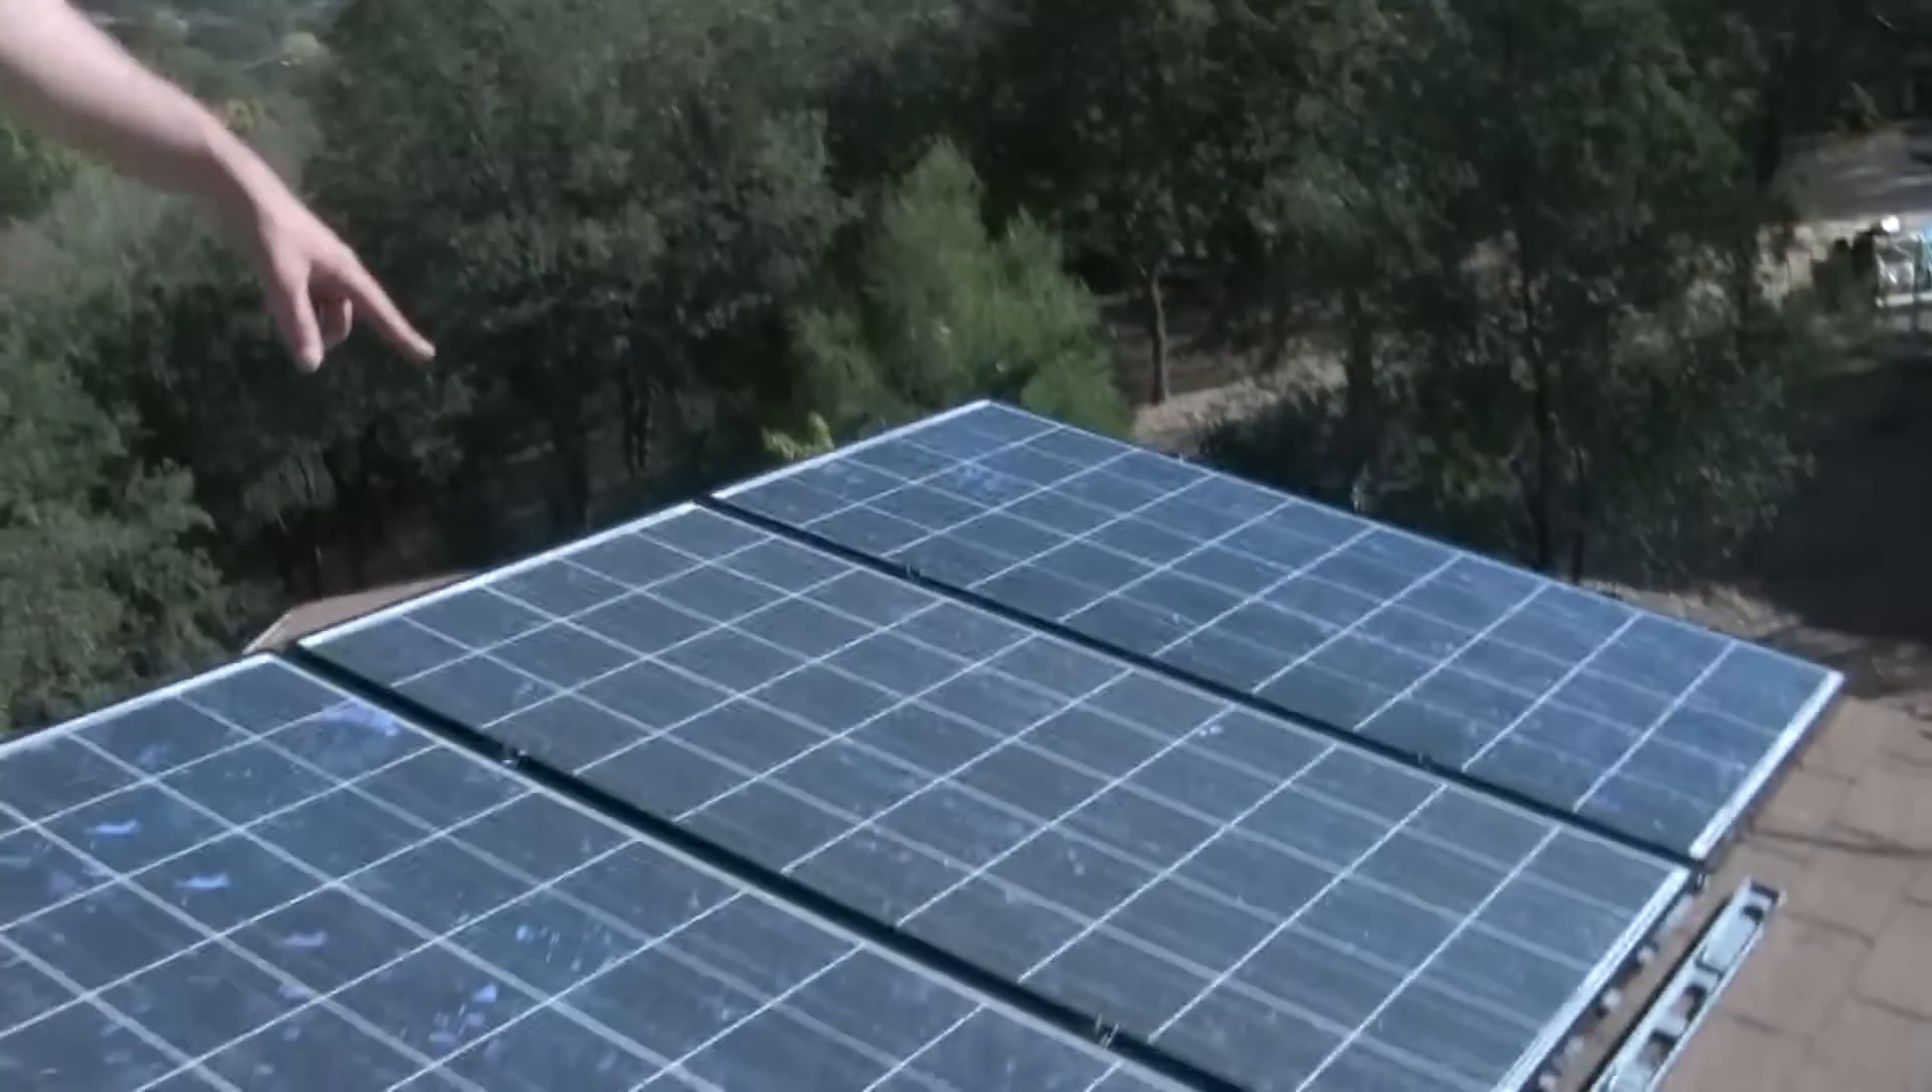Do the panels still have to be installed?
No.